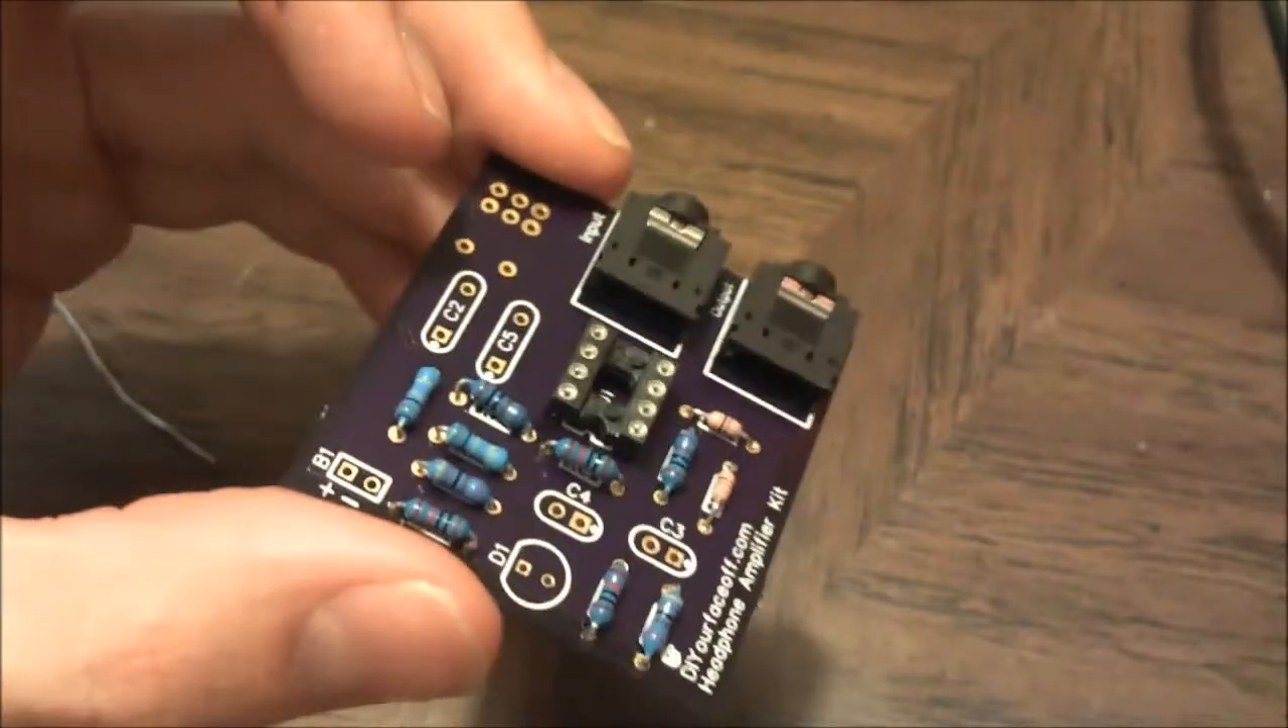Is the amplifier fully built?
No.